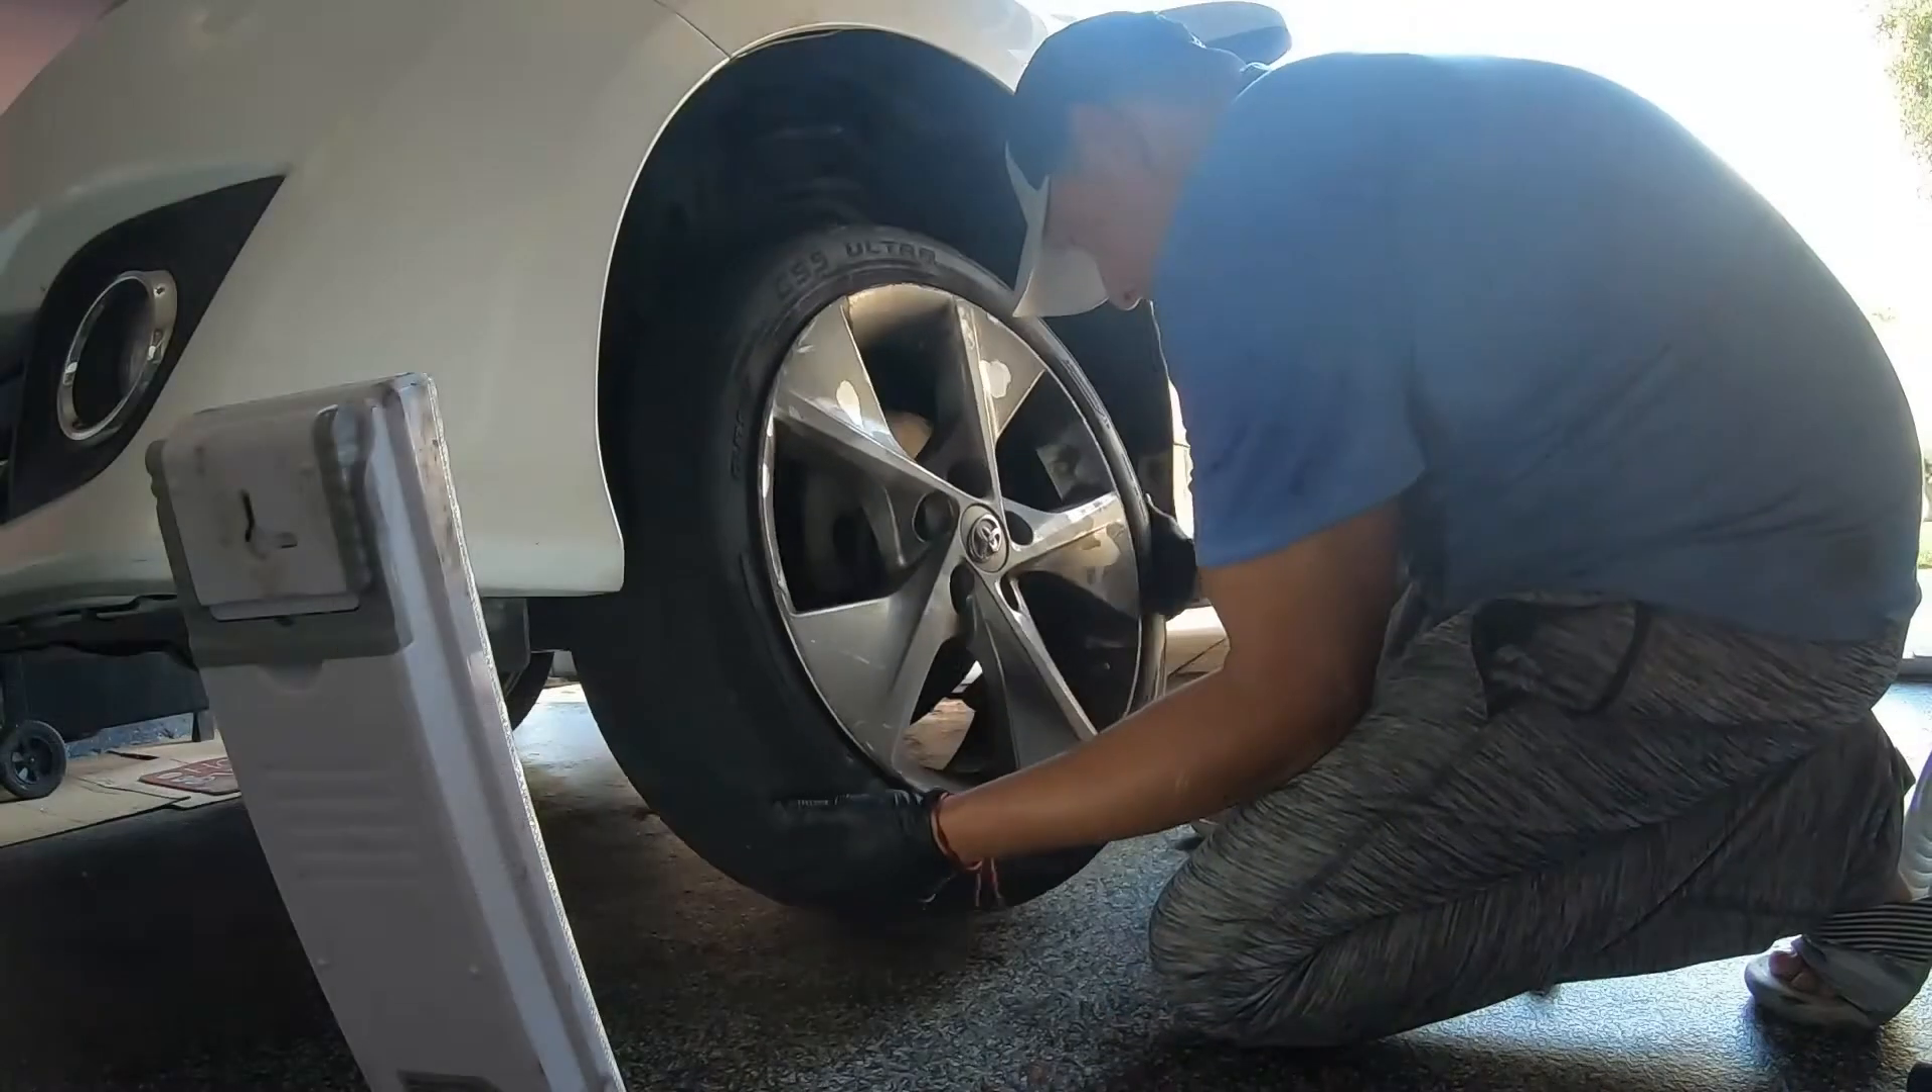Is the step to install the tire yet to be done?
Yes.